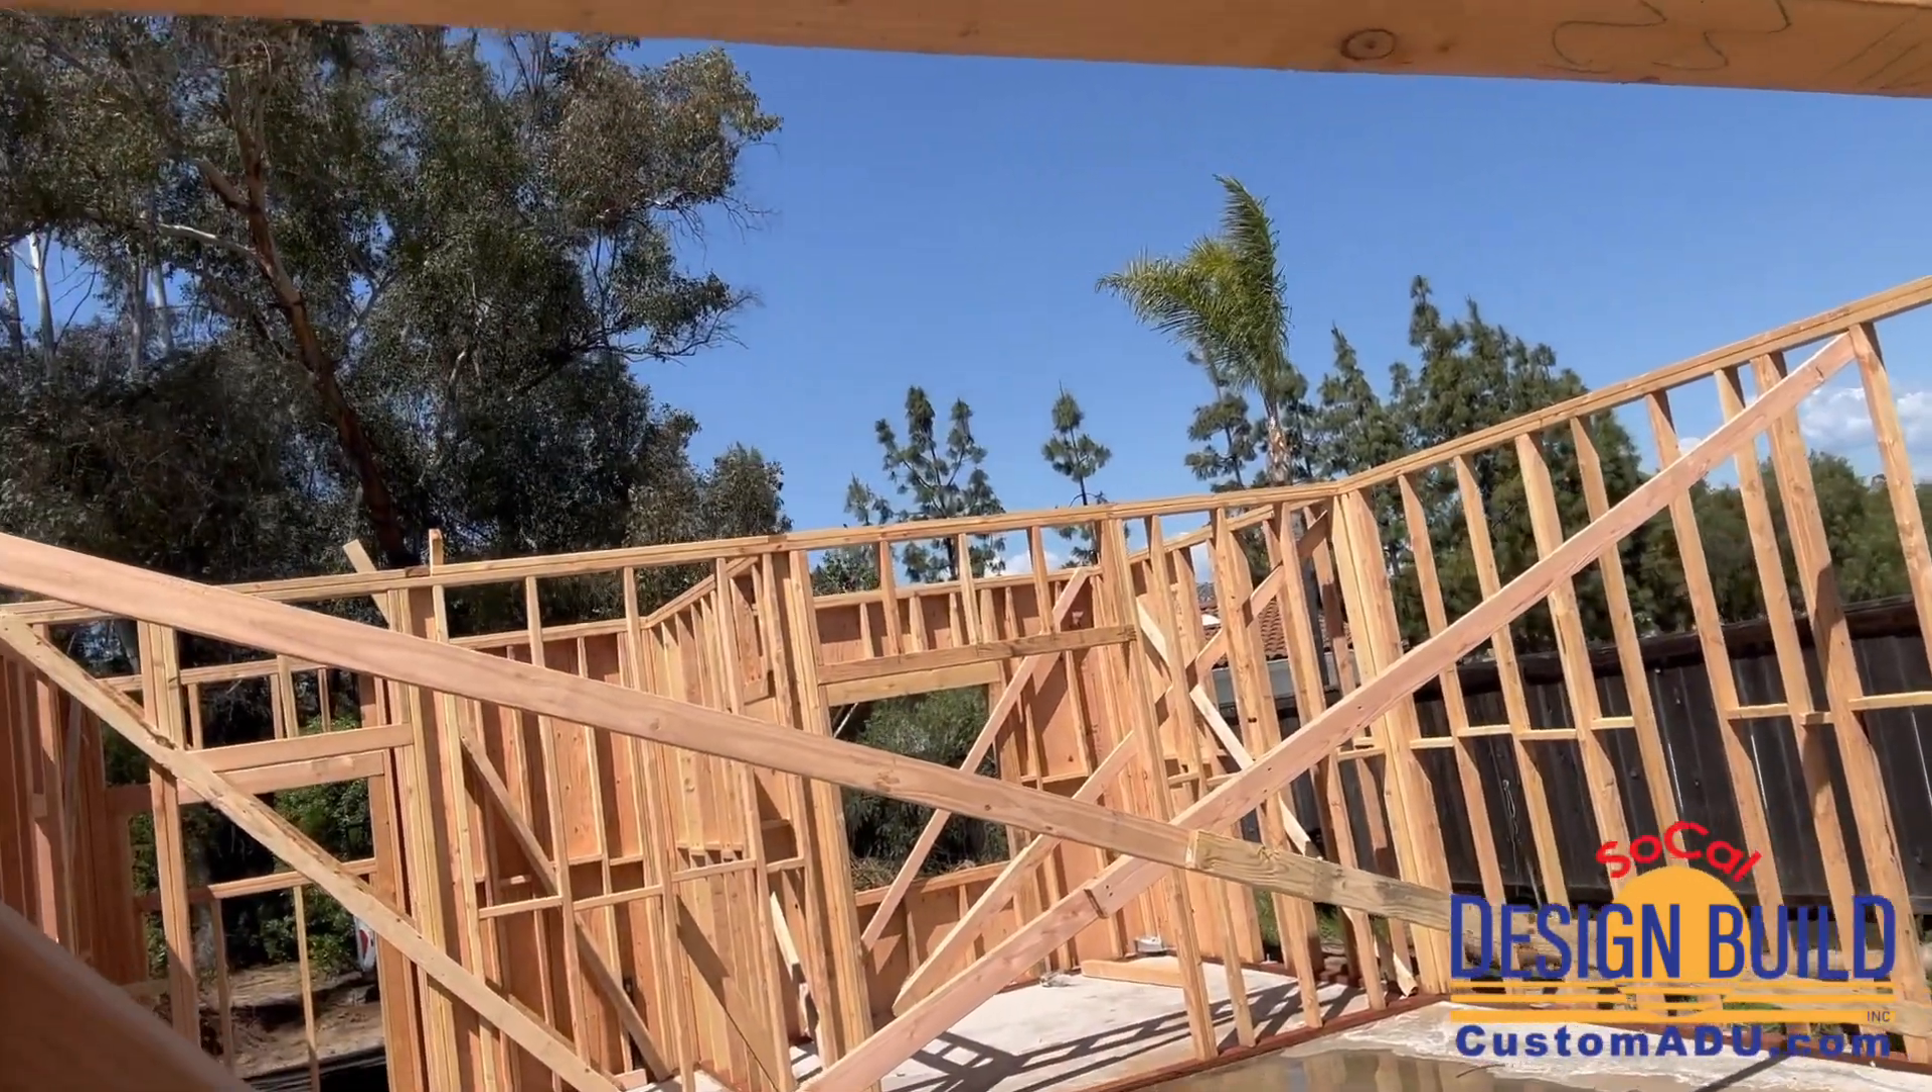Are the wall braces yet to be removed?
Yes.